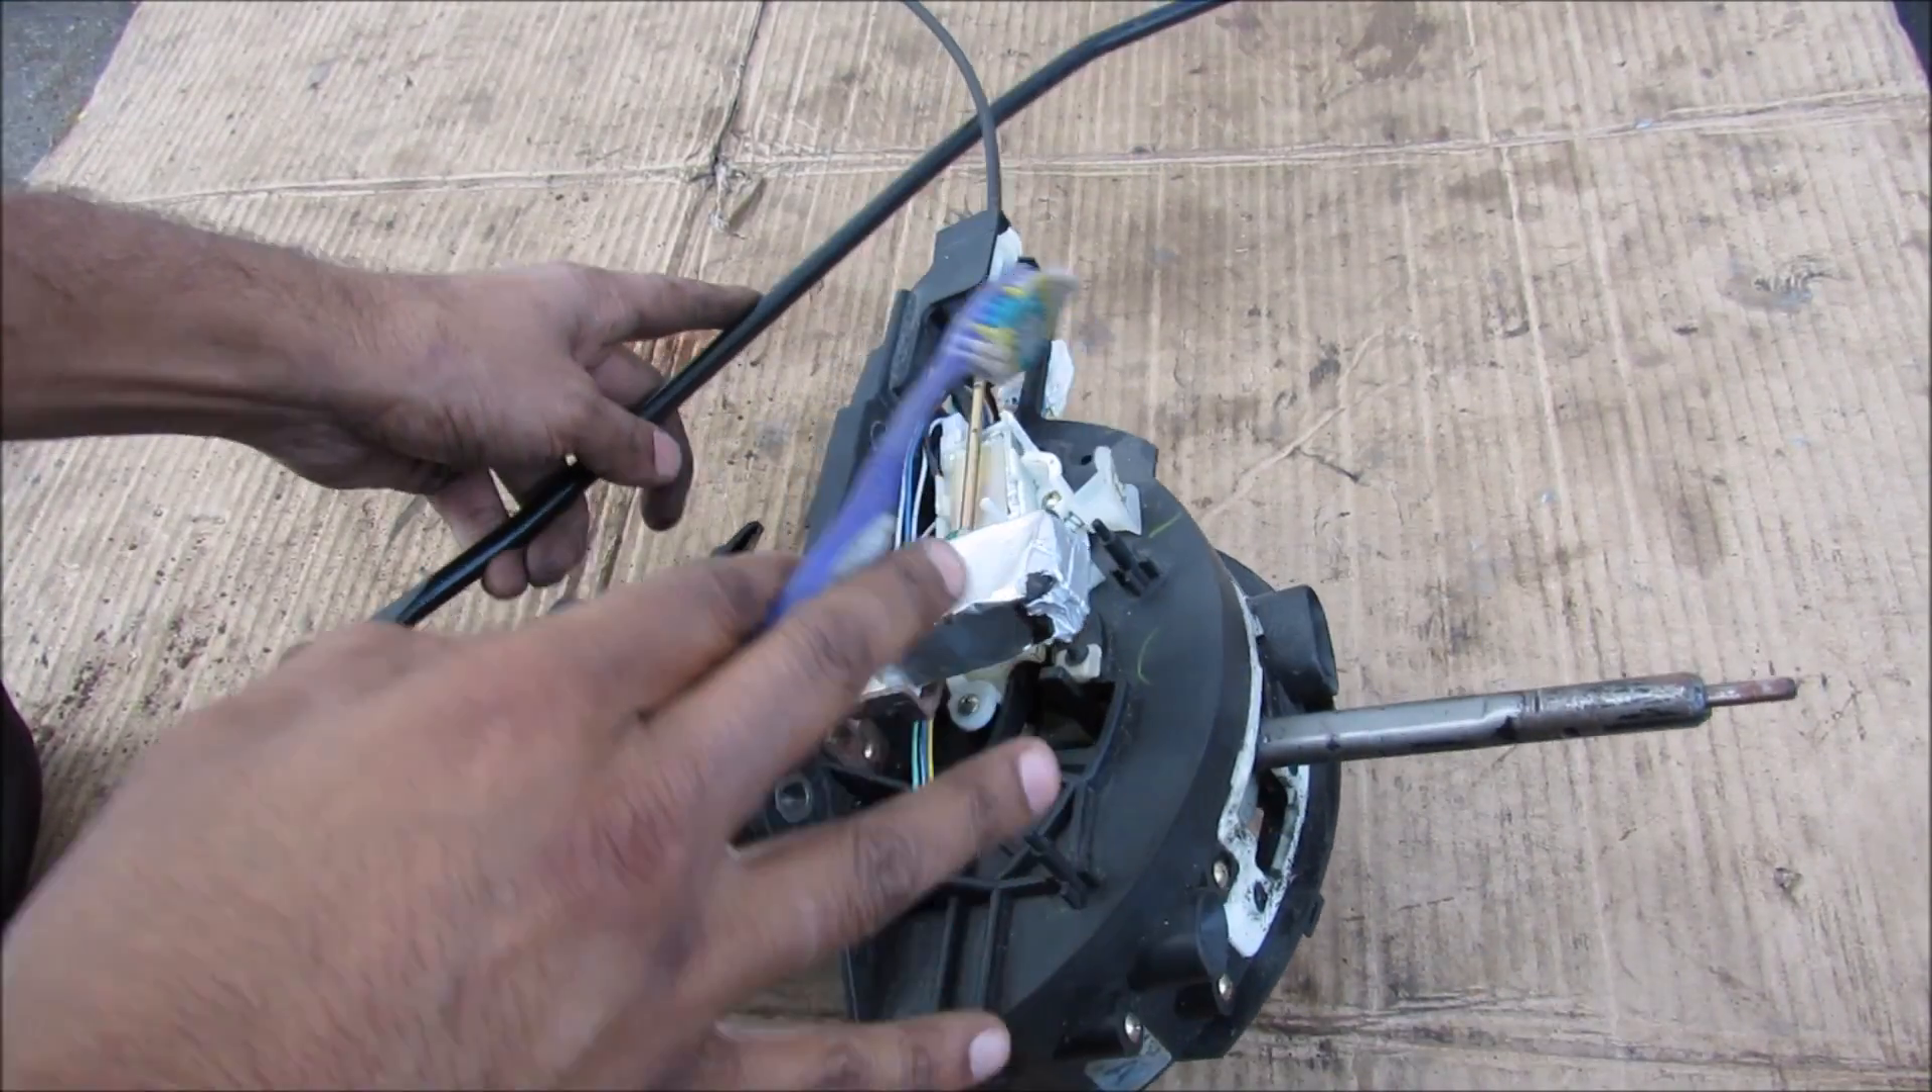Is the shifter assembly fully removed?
Yes.